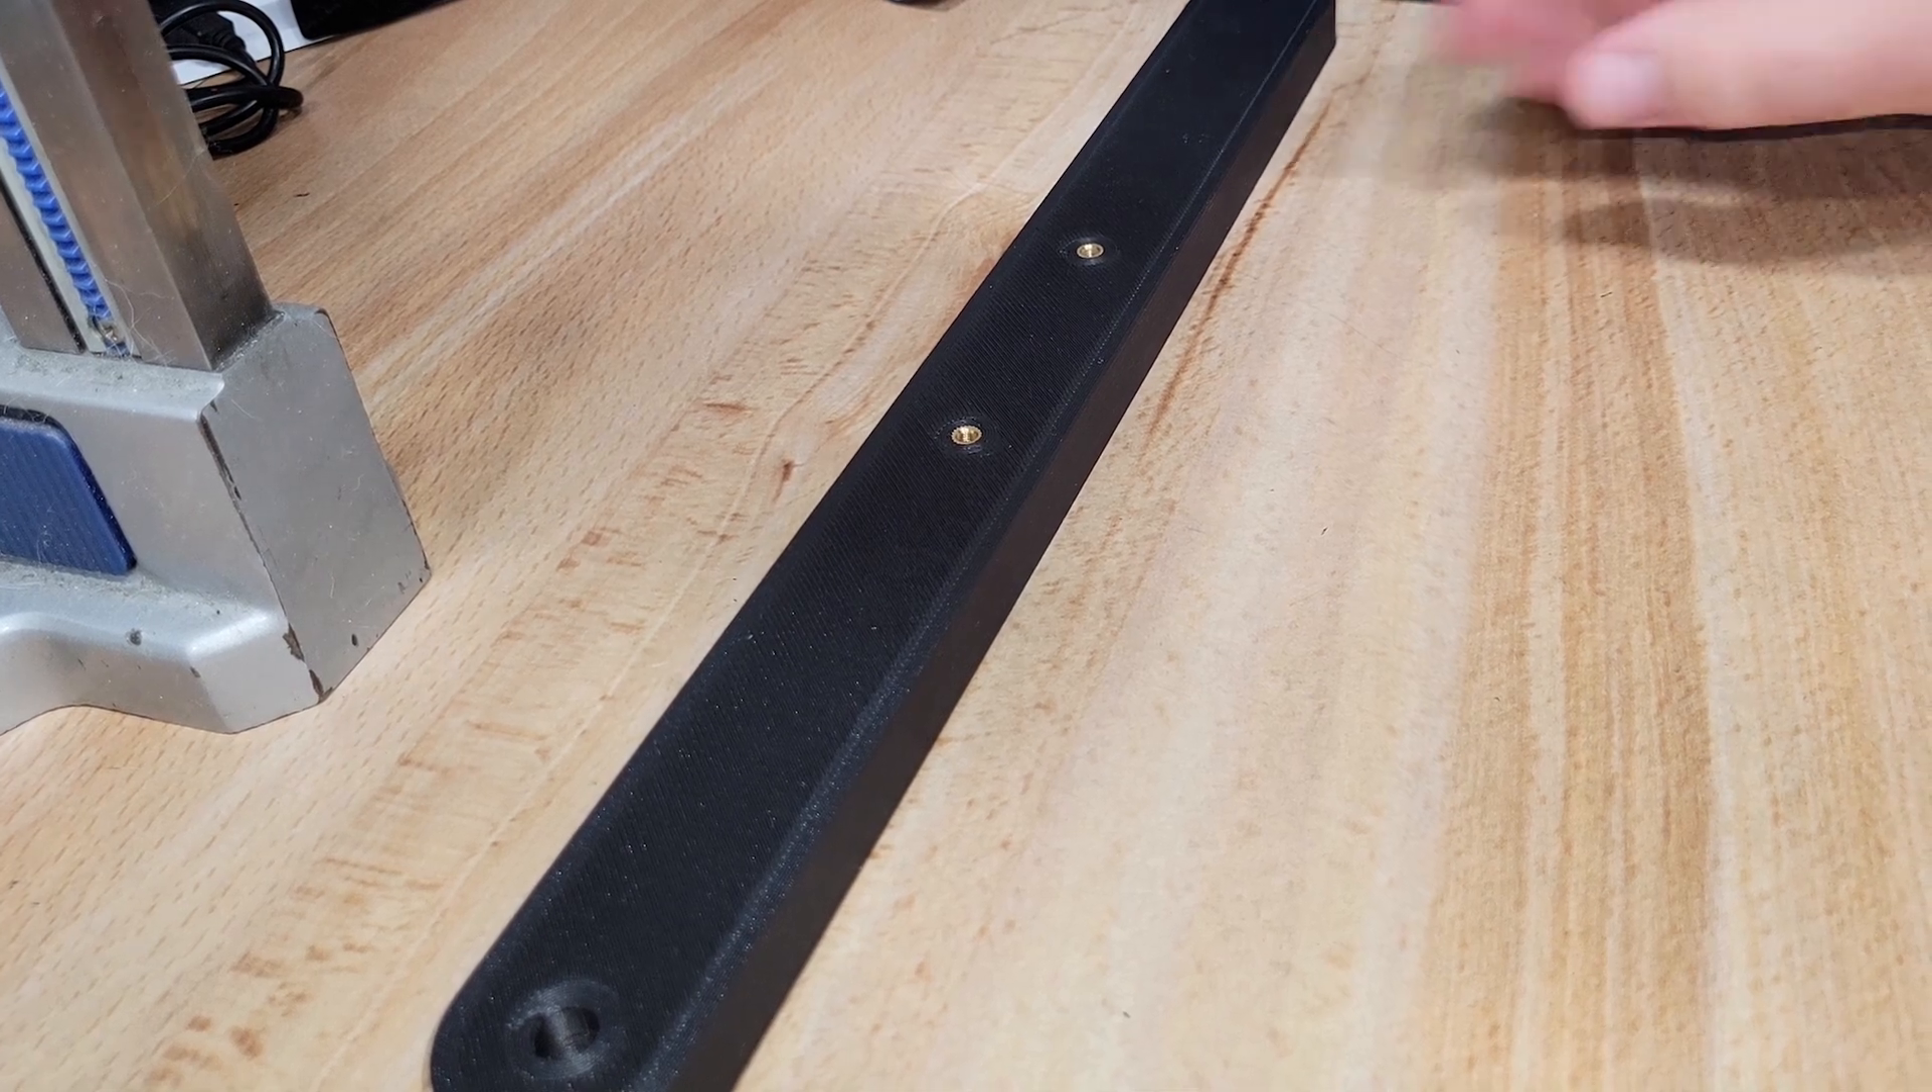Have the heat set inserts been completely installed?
Yes.